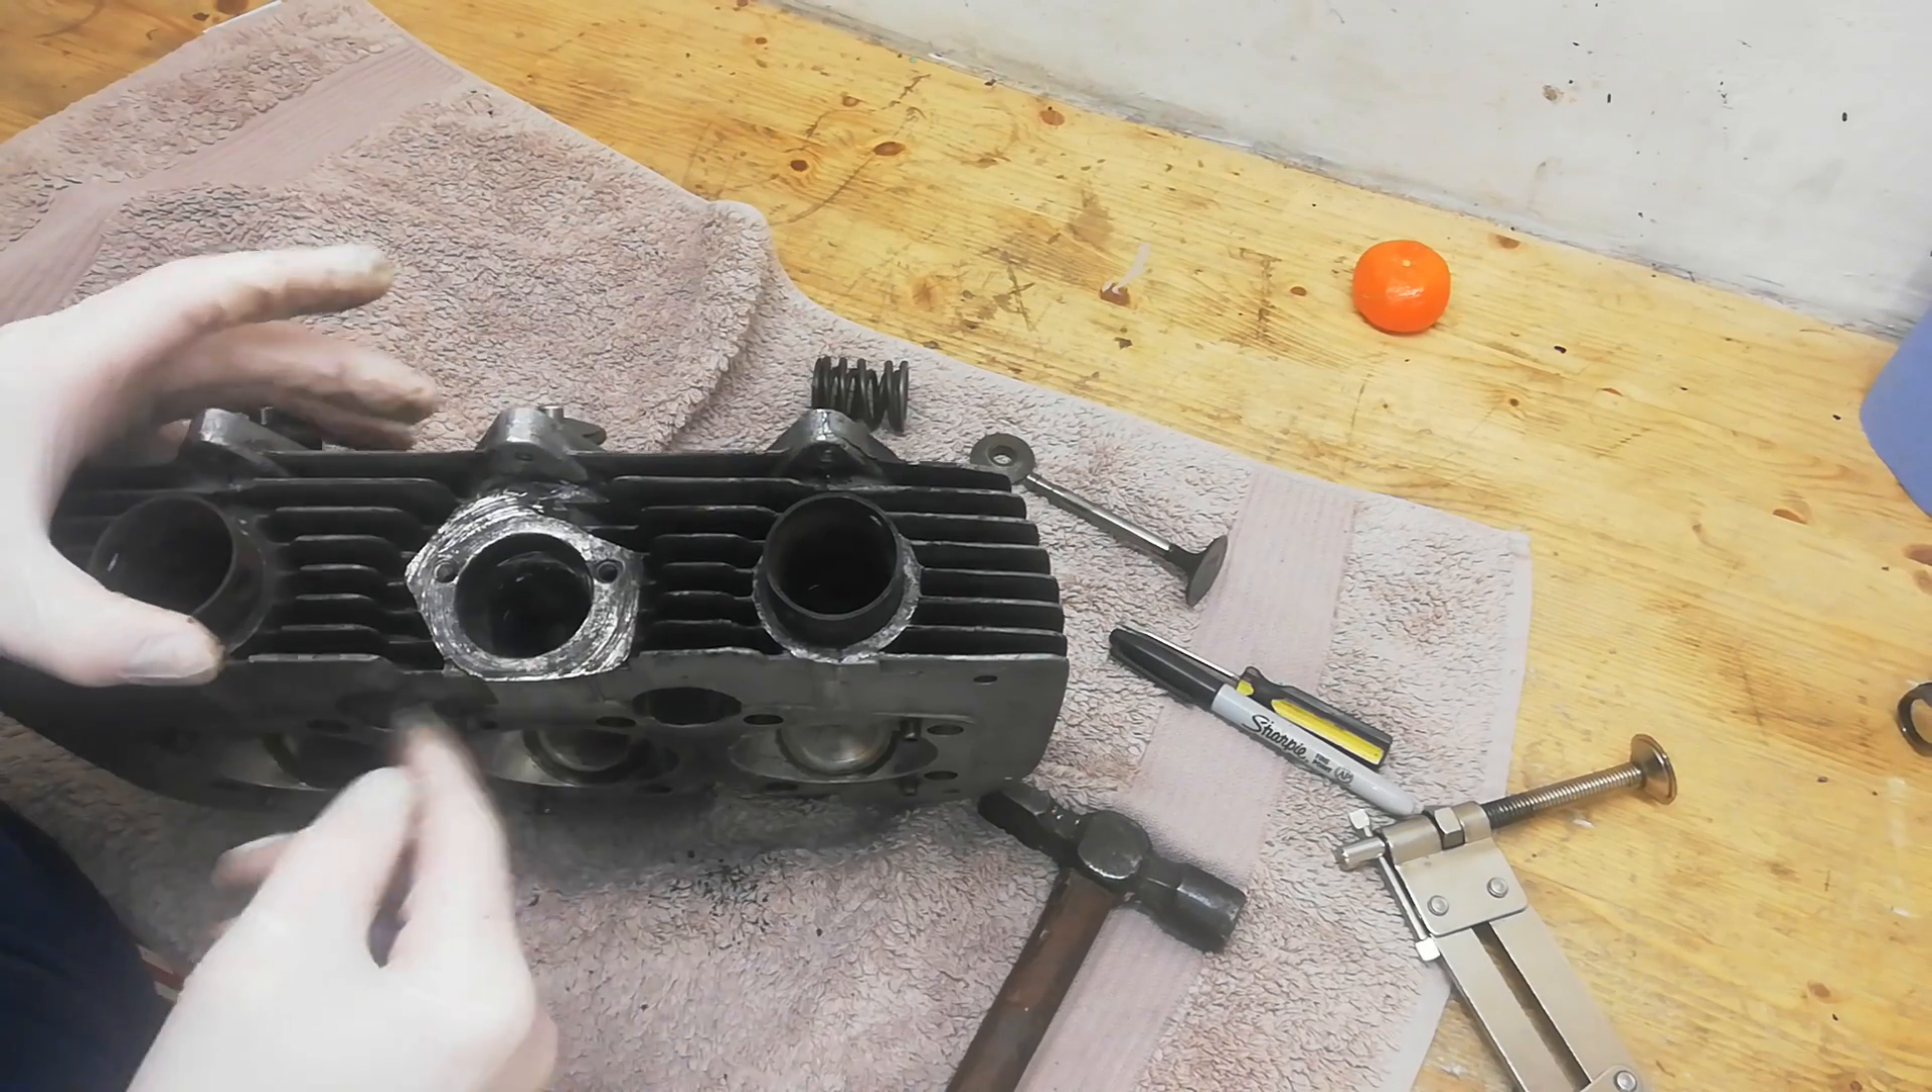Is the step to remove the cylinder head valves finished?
No.